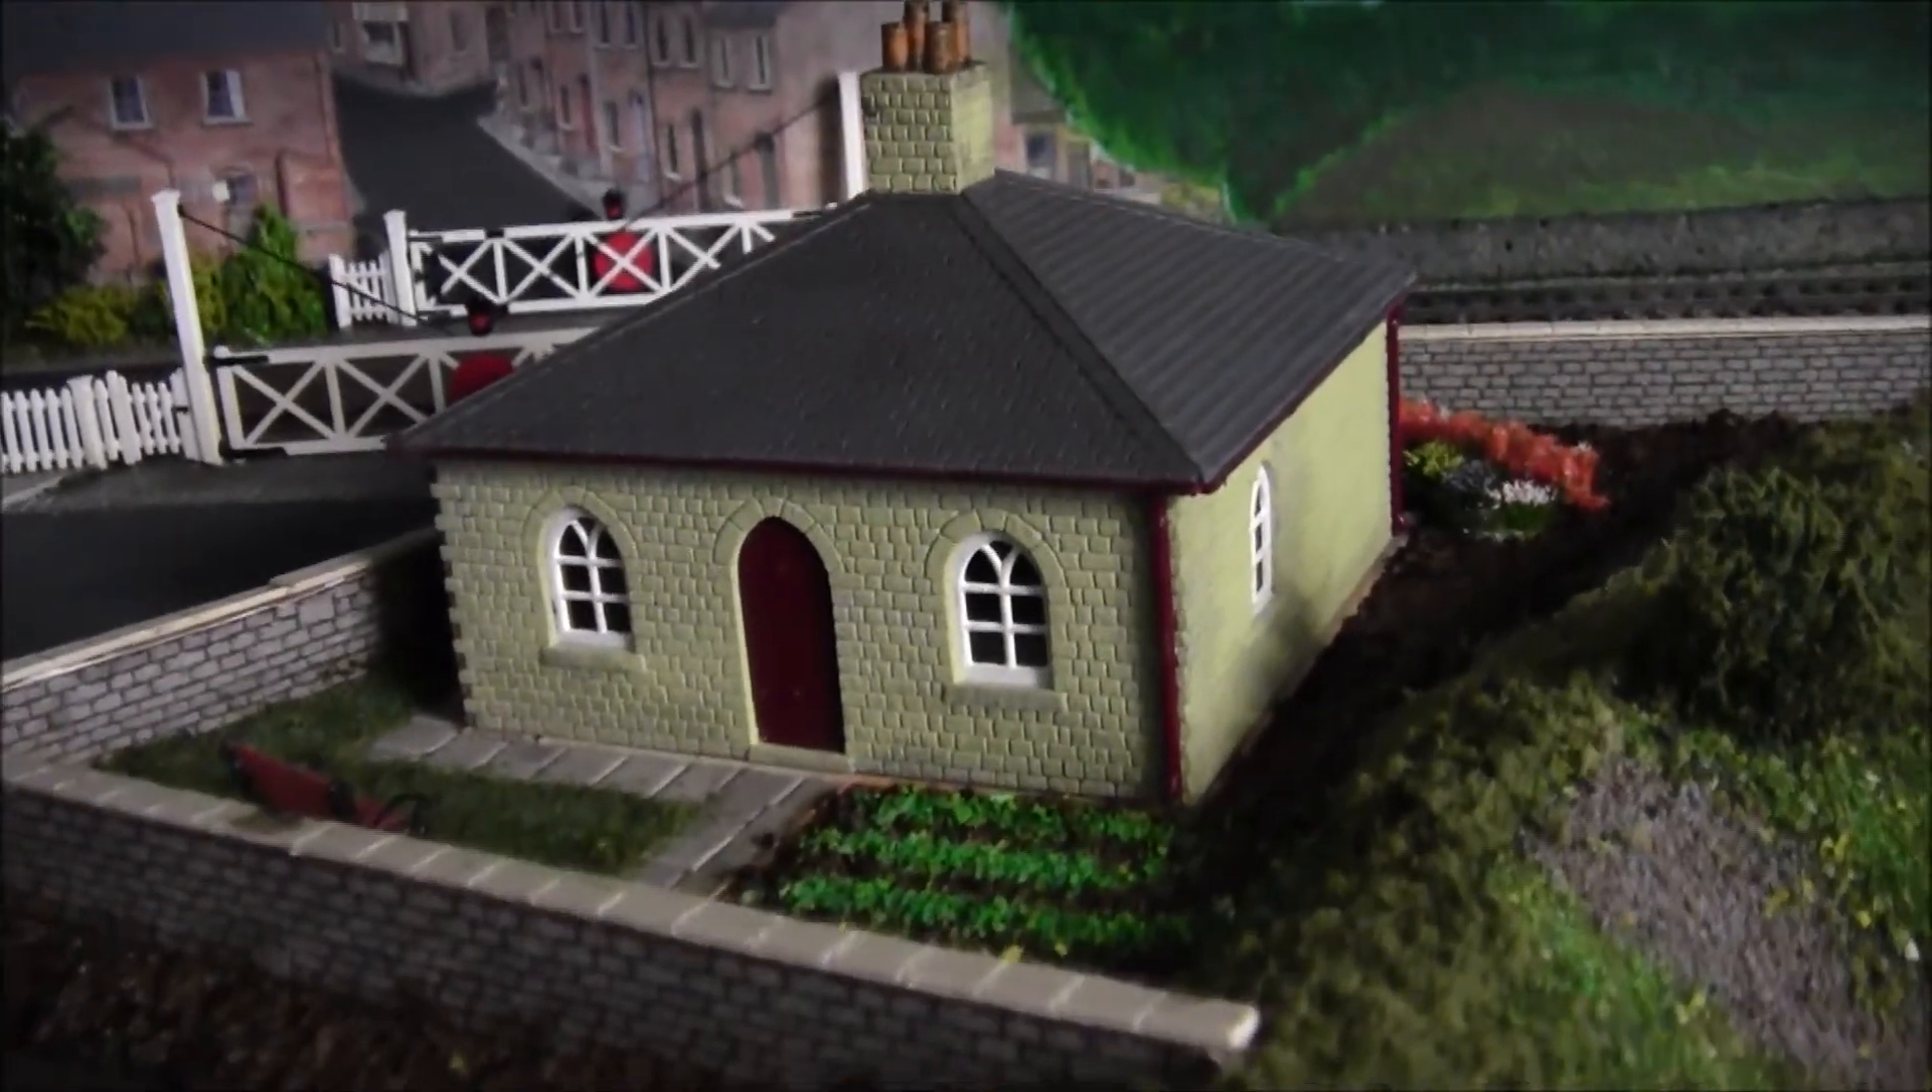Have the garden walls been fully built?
Yes.